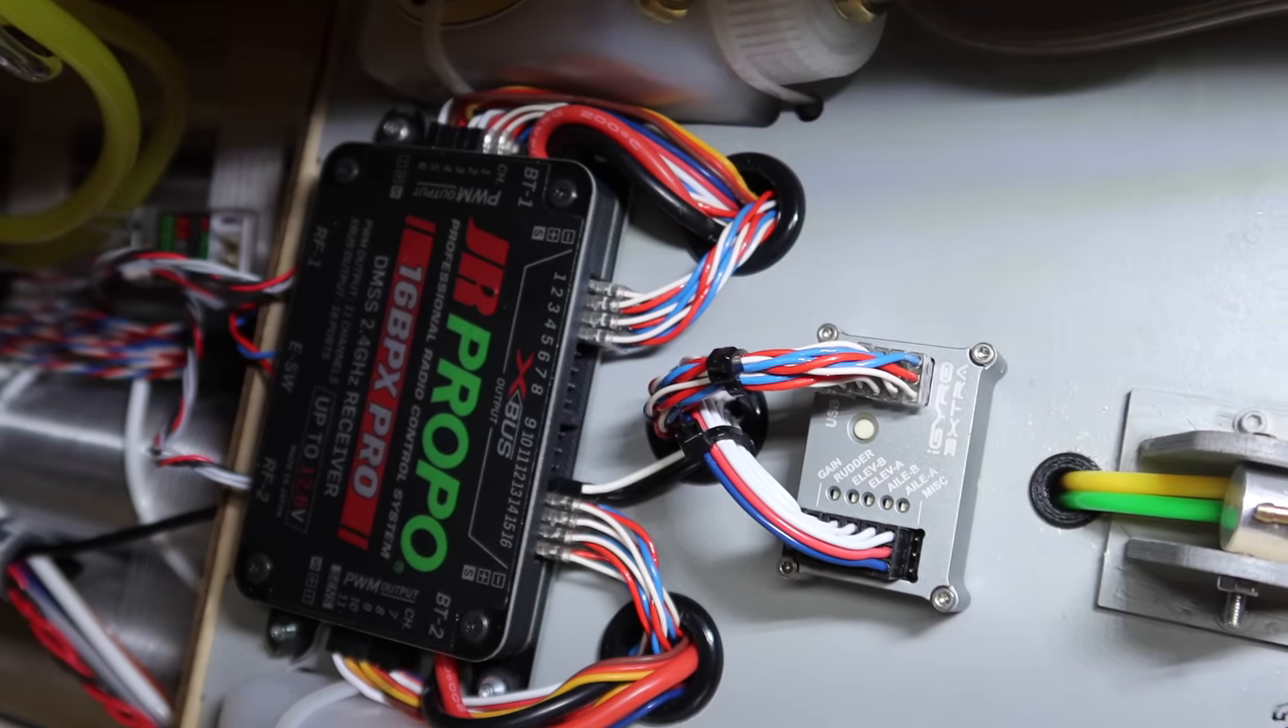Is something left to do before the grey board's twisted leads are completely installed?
No.